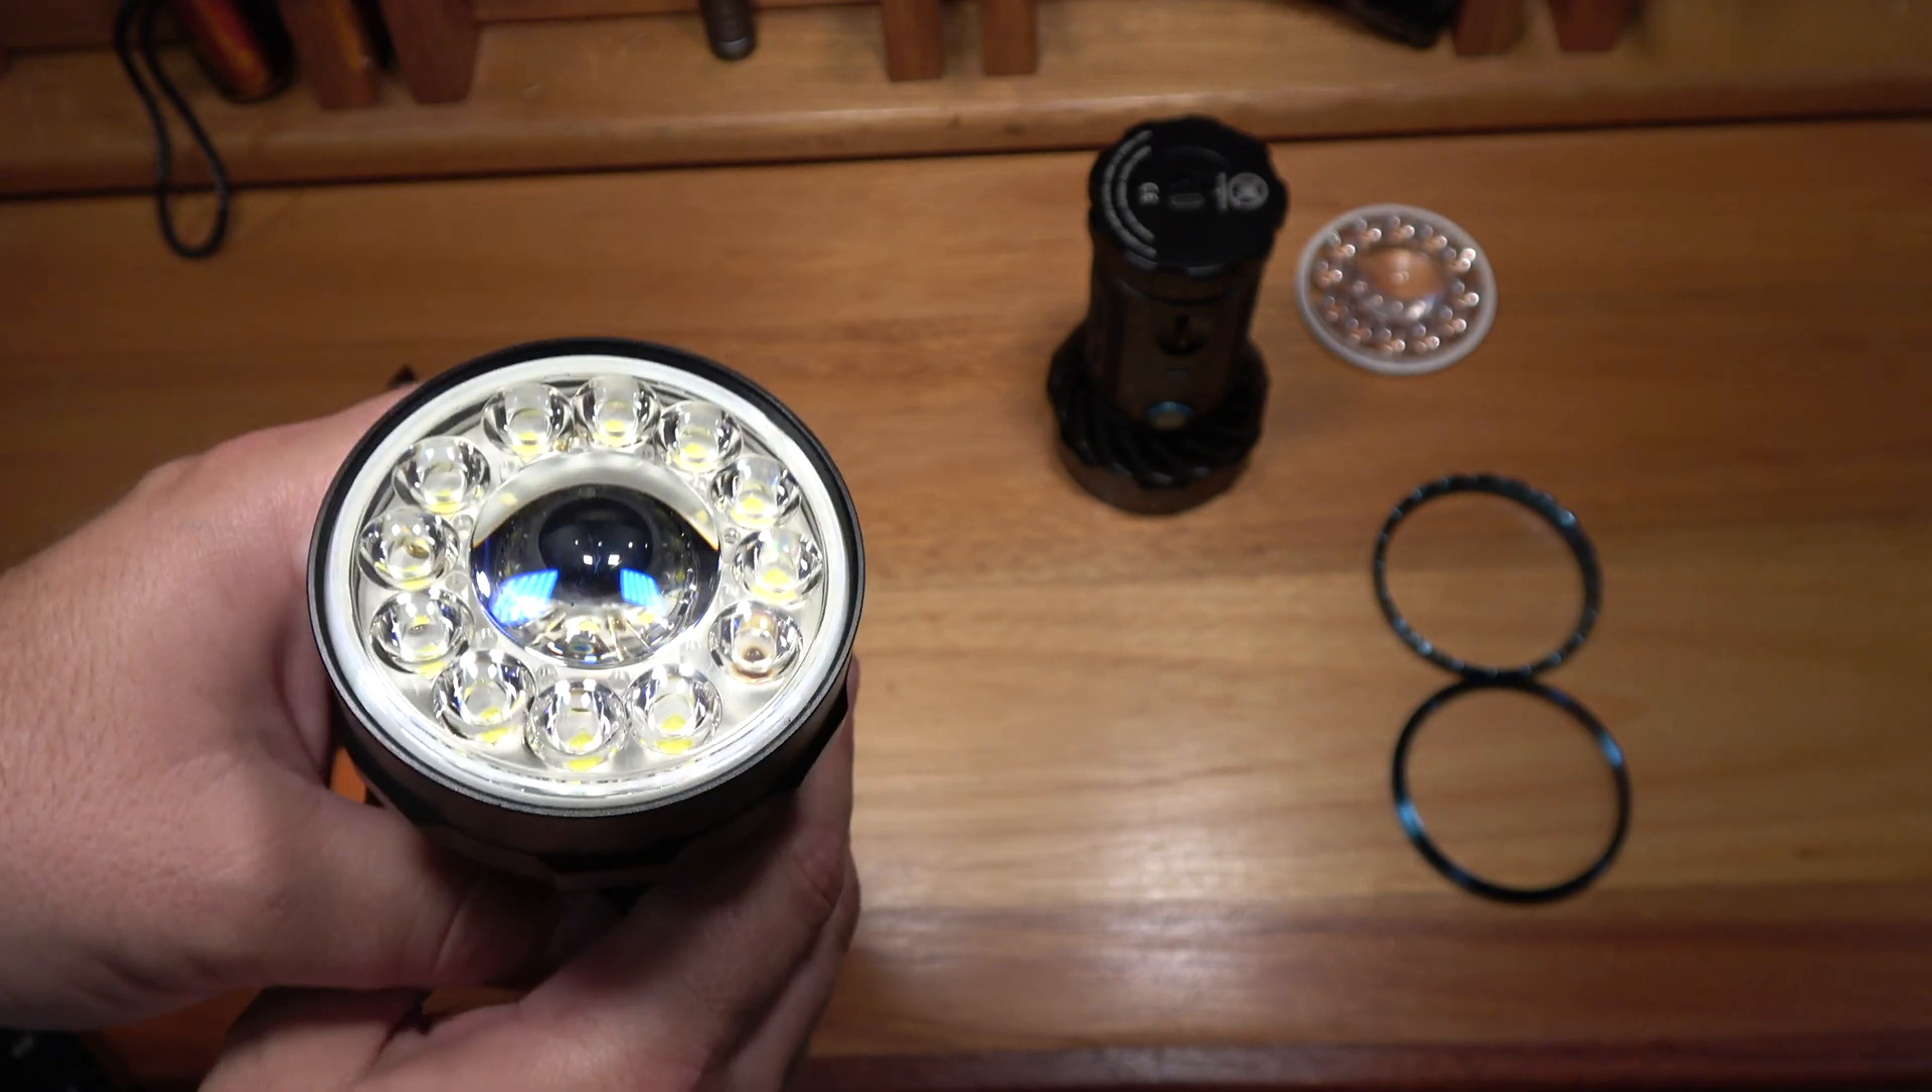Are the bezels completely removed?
Yes.